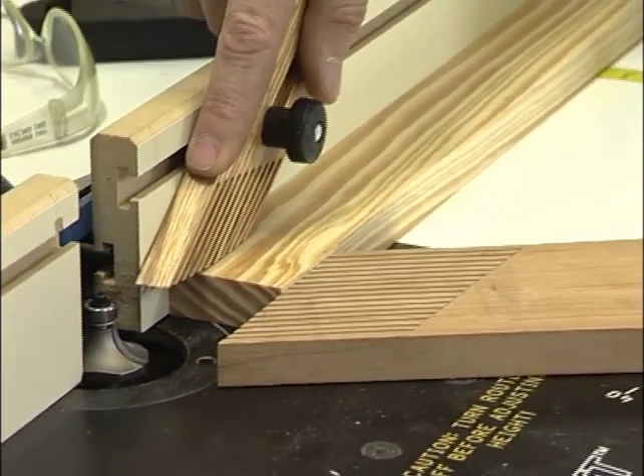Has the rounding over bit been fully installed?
Yes.